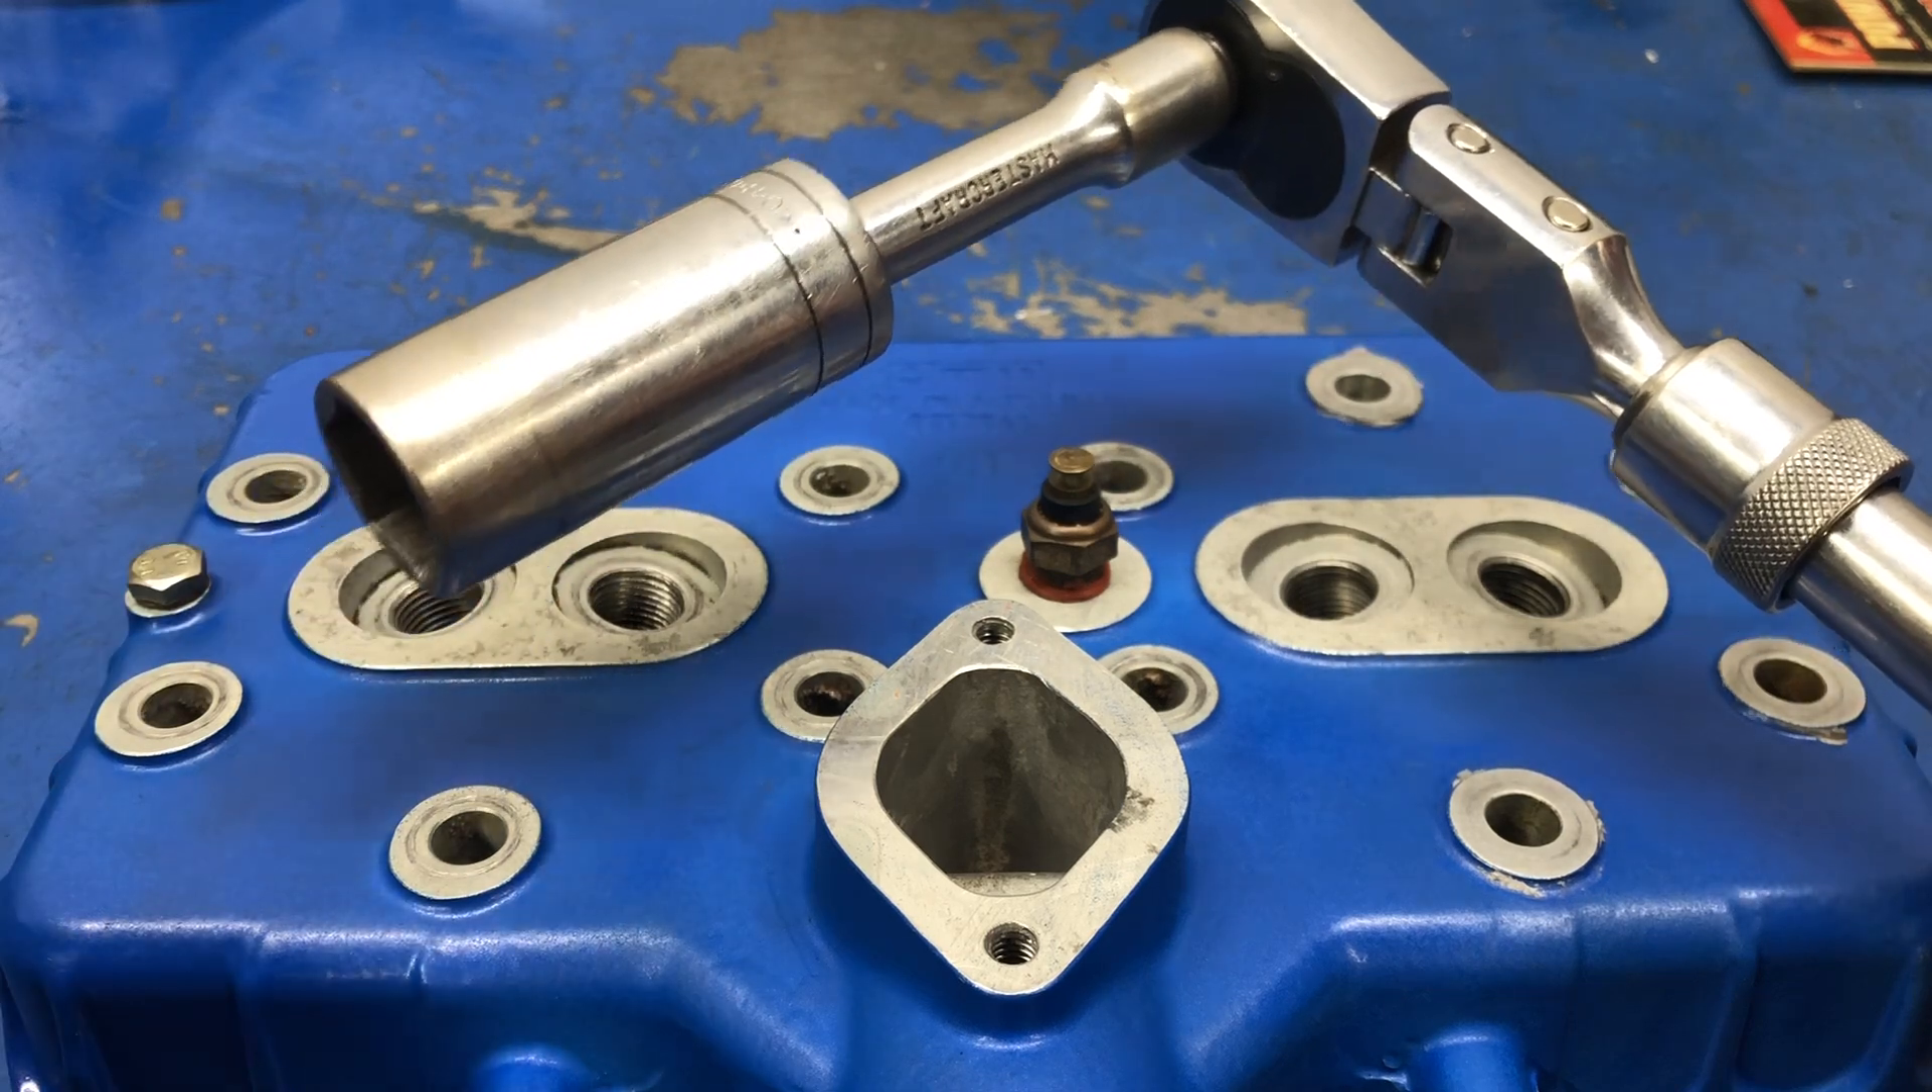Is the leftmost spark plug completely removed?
Yes.